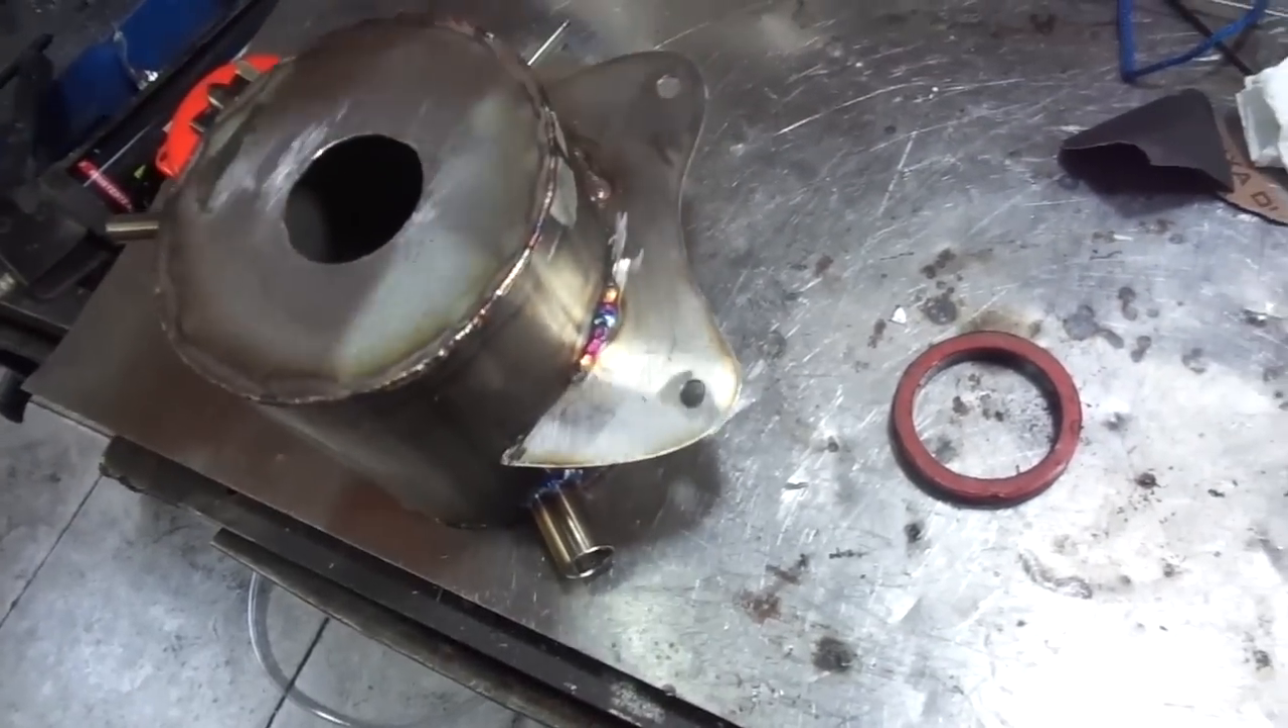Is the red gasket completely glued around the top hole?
No.